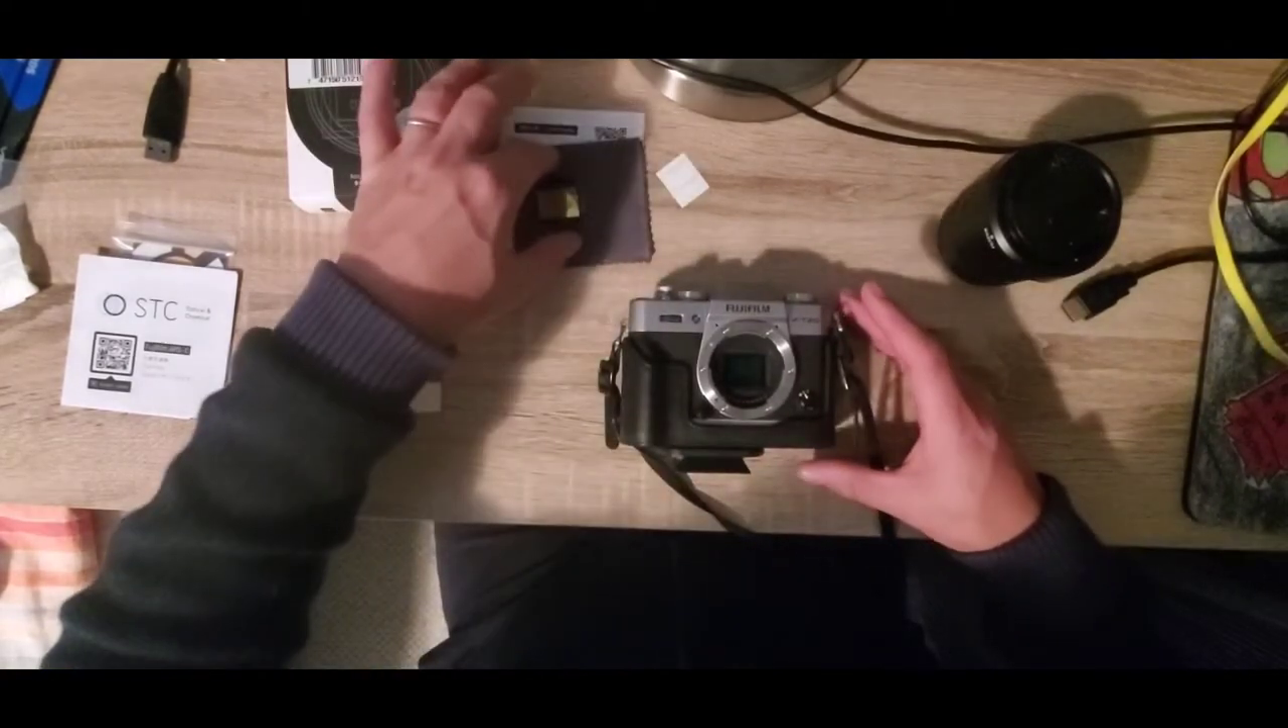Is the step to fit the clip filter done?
No.